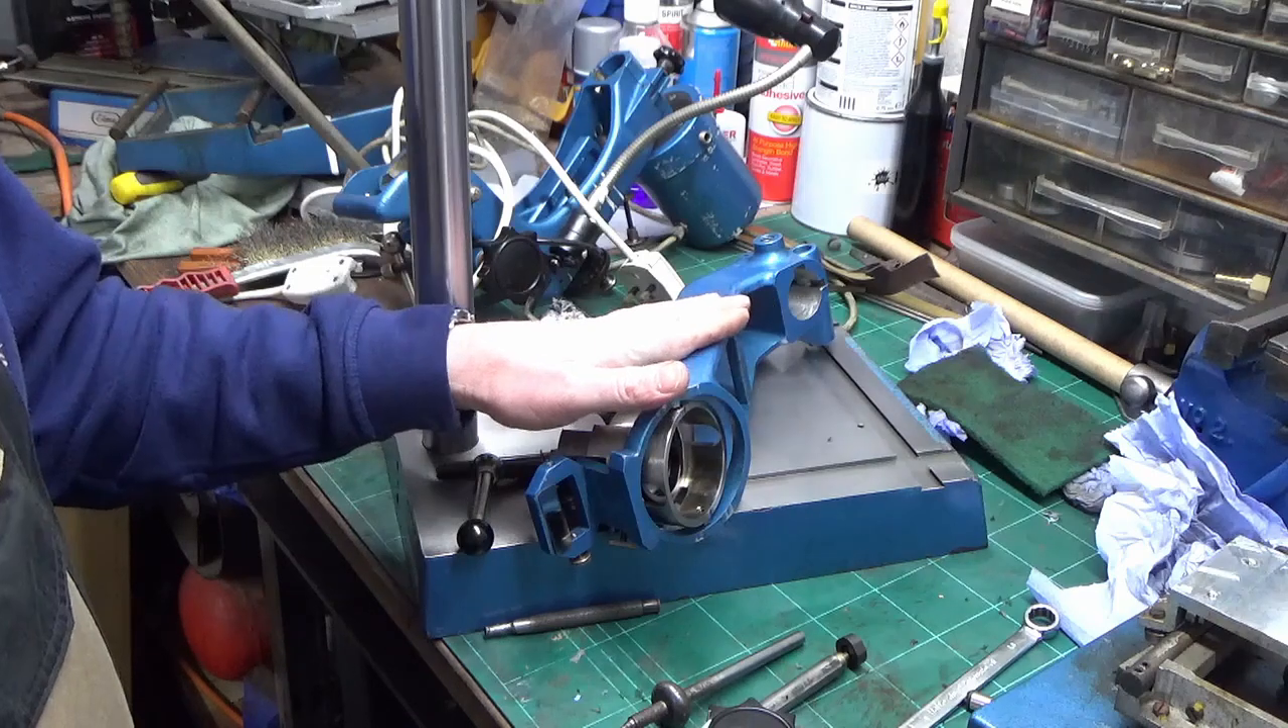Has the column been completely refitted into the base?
Yes.